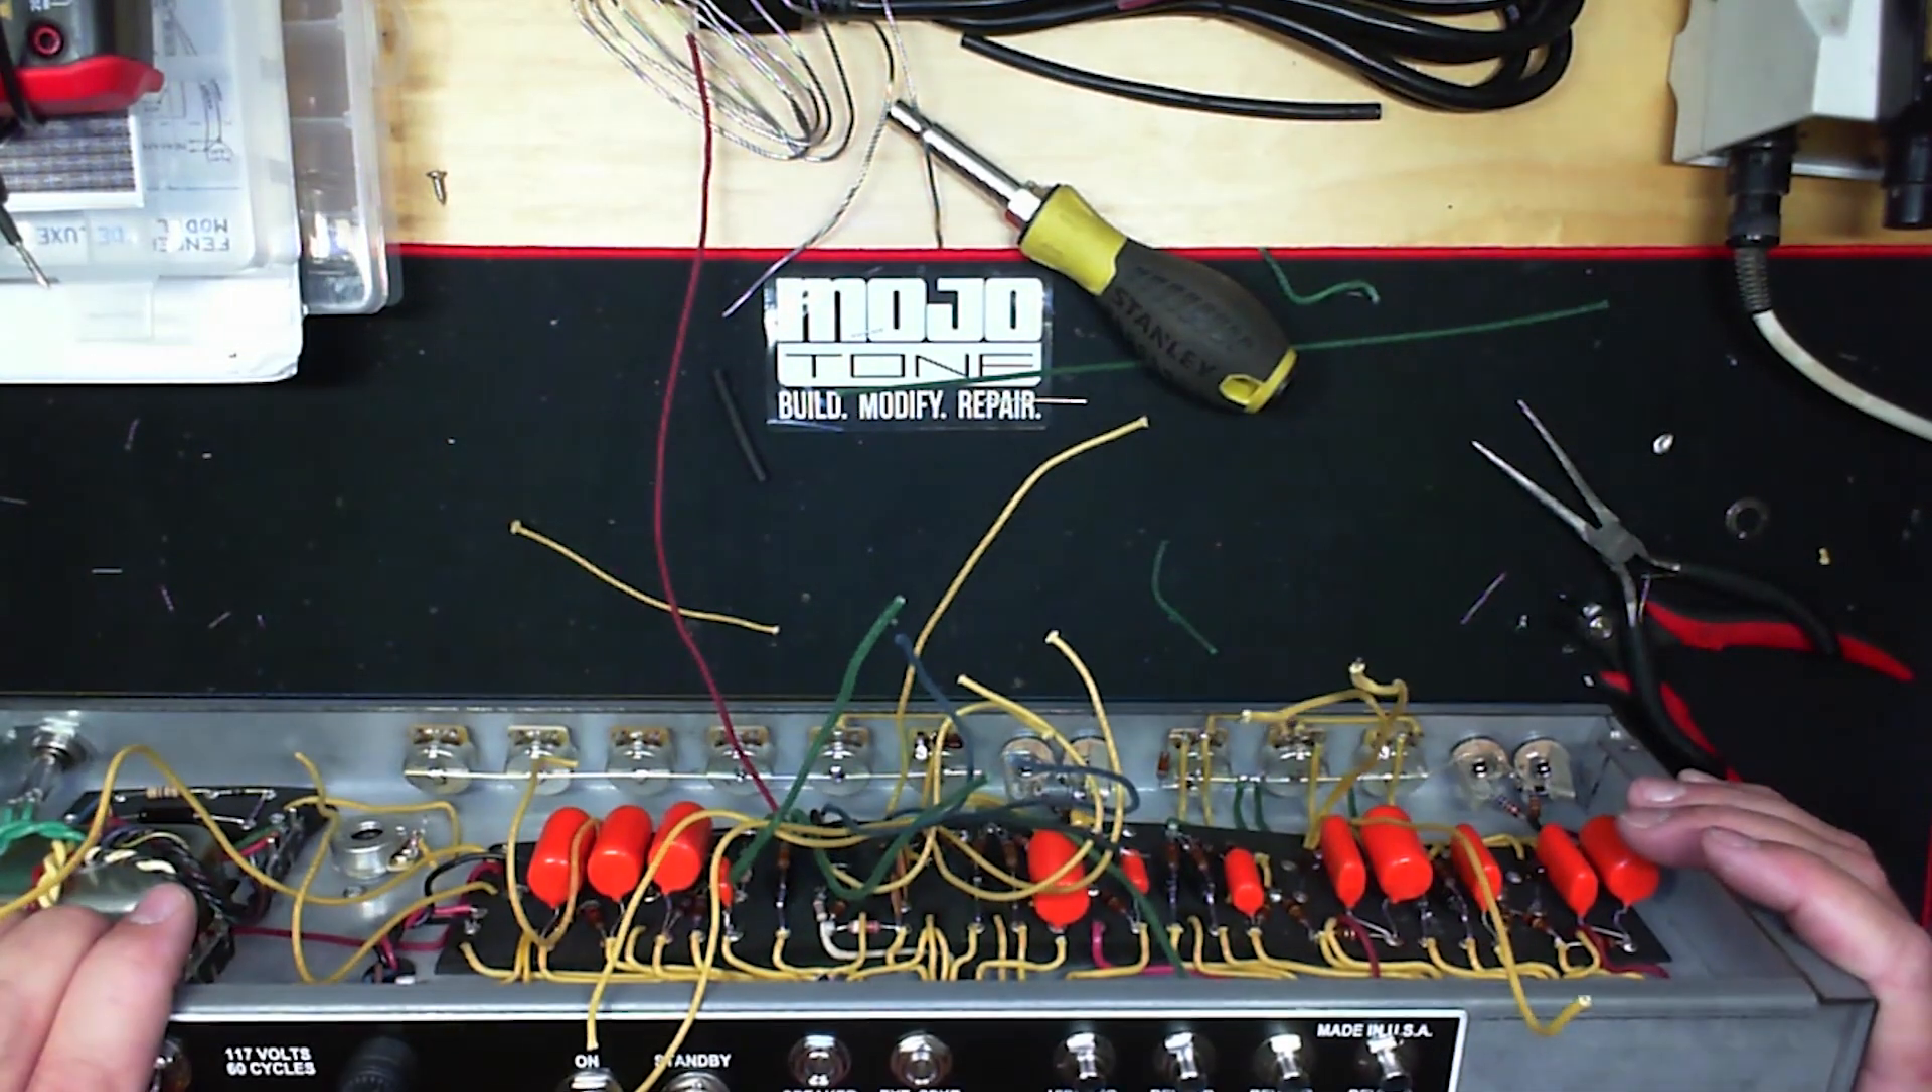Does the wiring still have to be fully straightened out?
Yes.